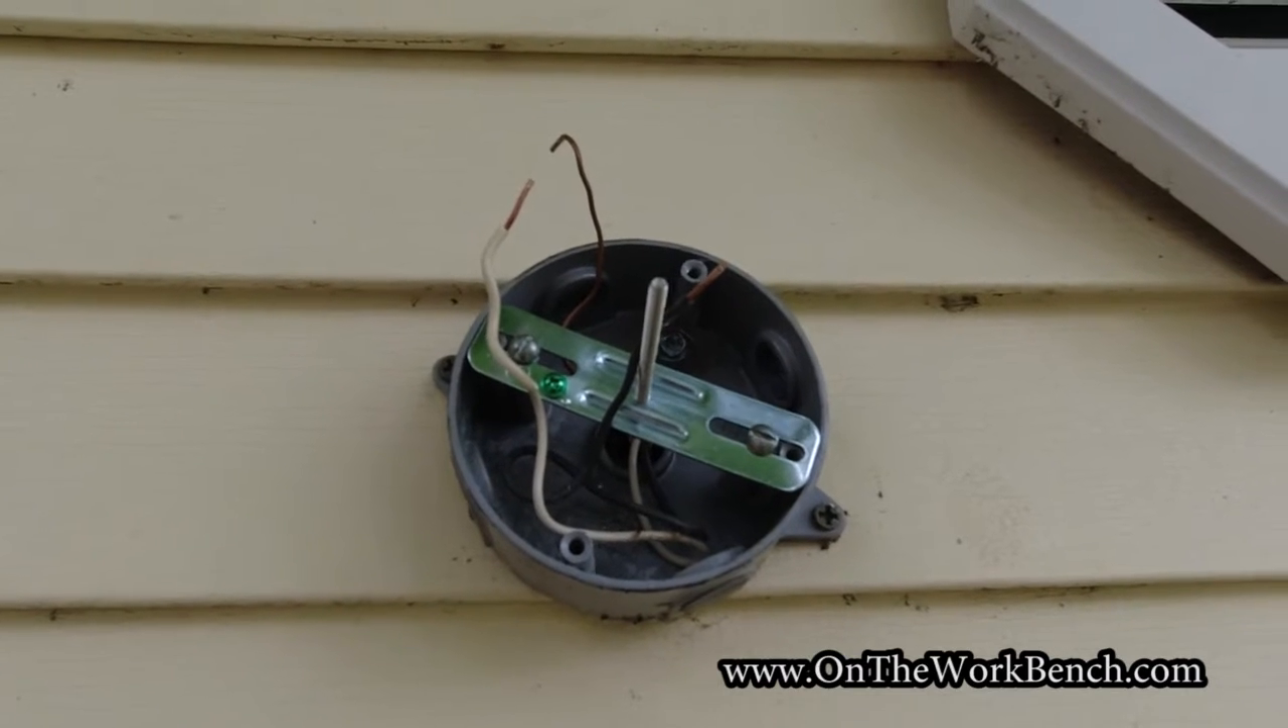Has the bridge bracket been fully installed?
Yes.